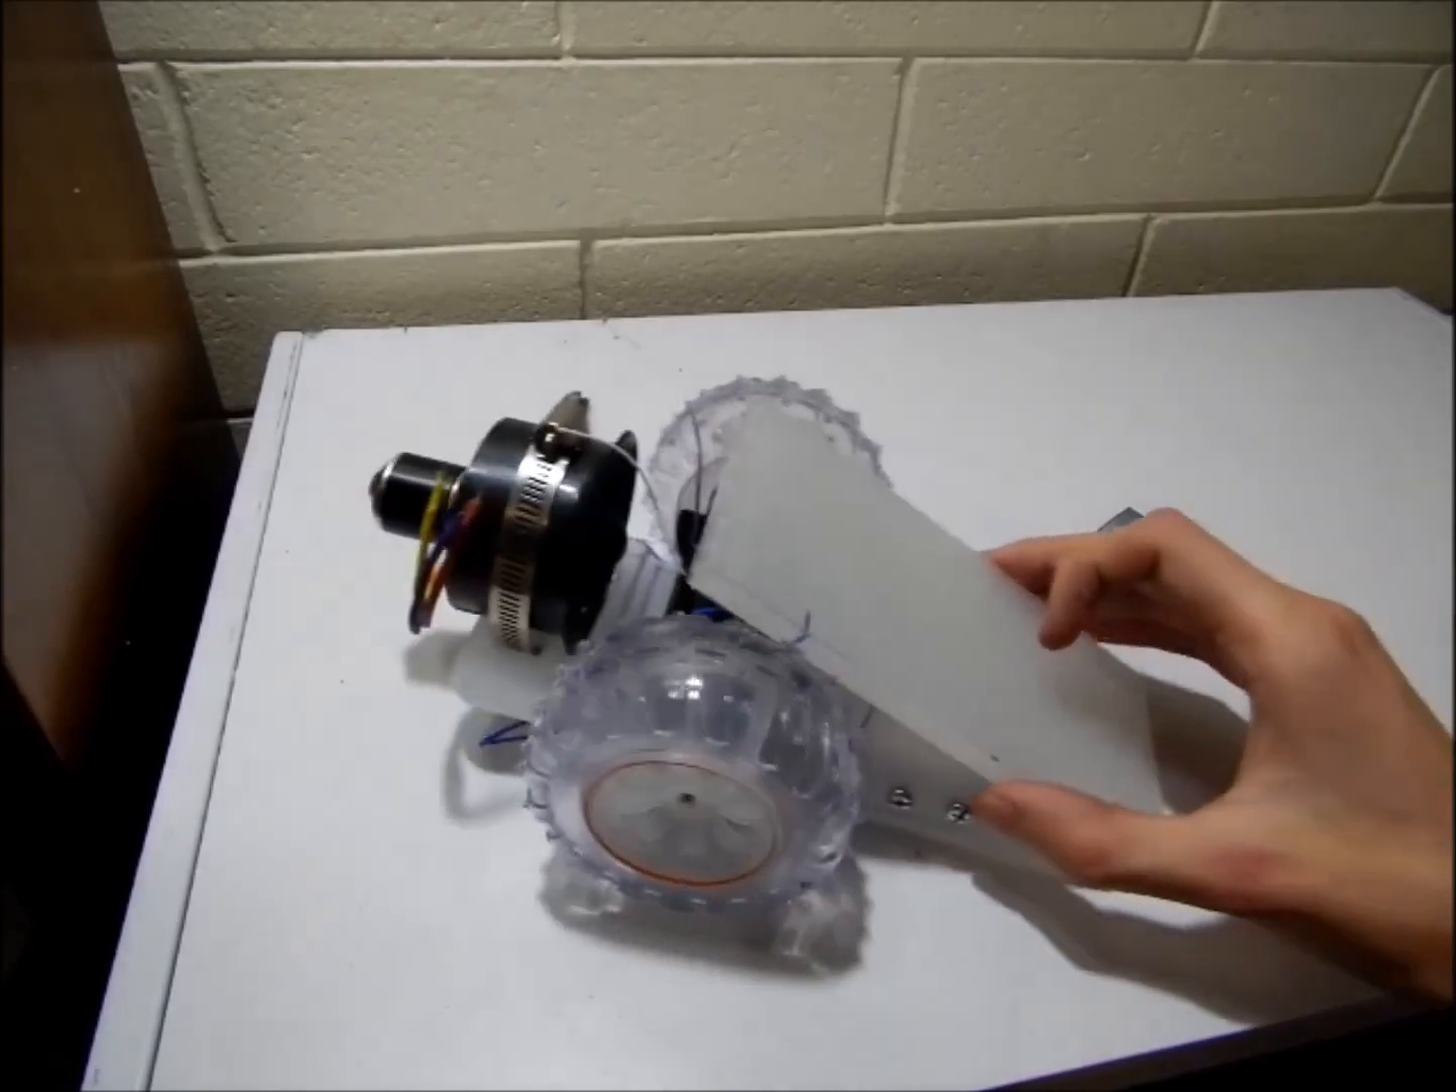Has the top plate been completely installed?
No.